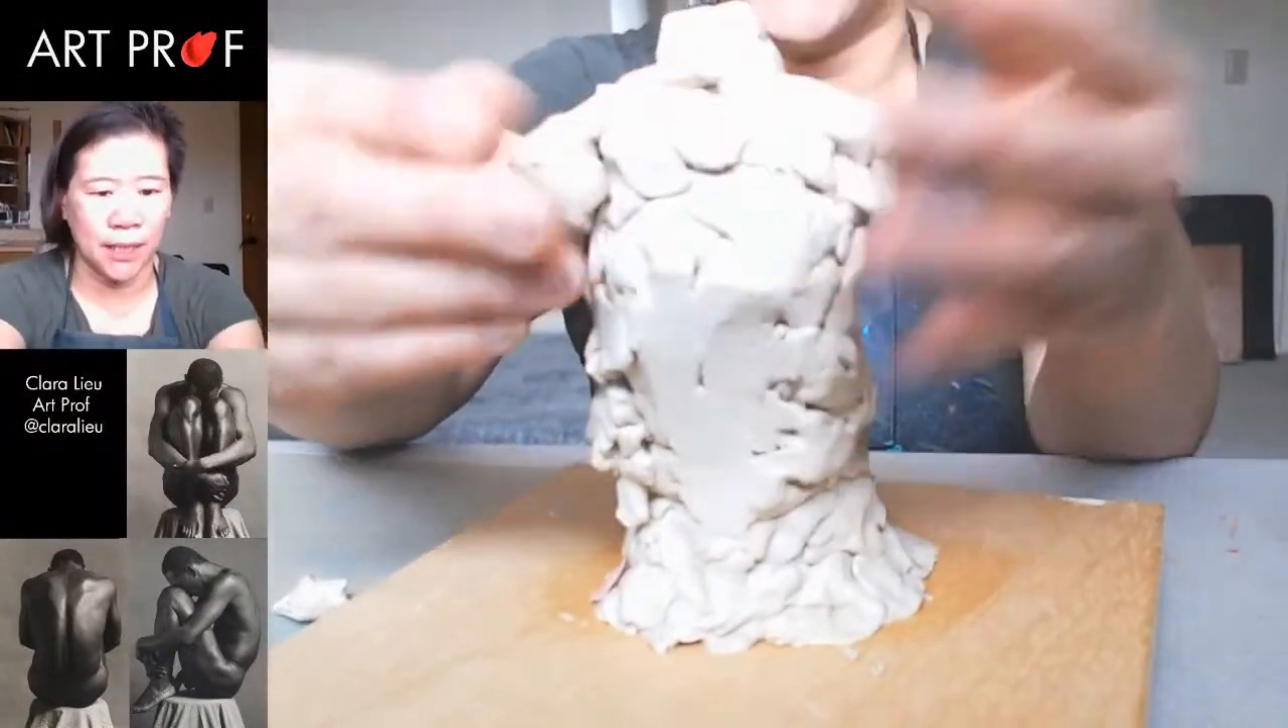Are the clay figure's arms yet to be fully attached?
Yes.